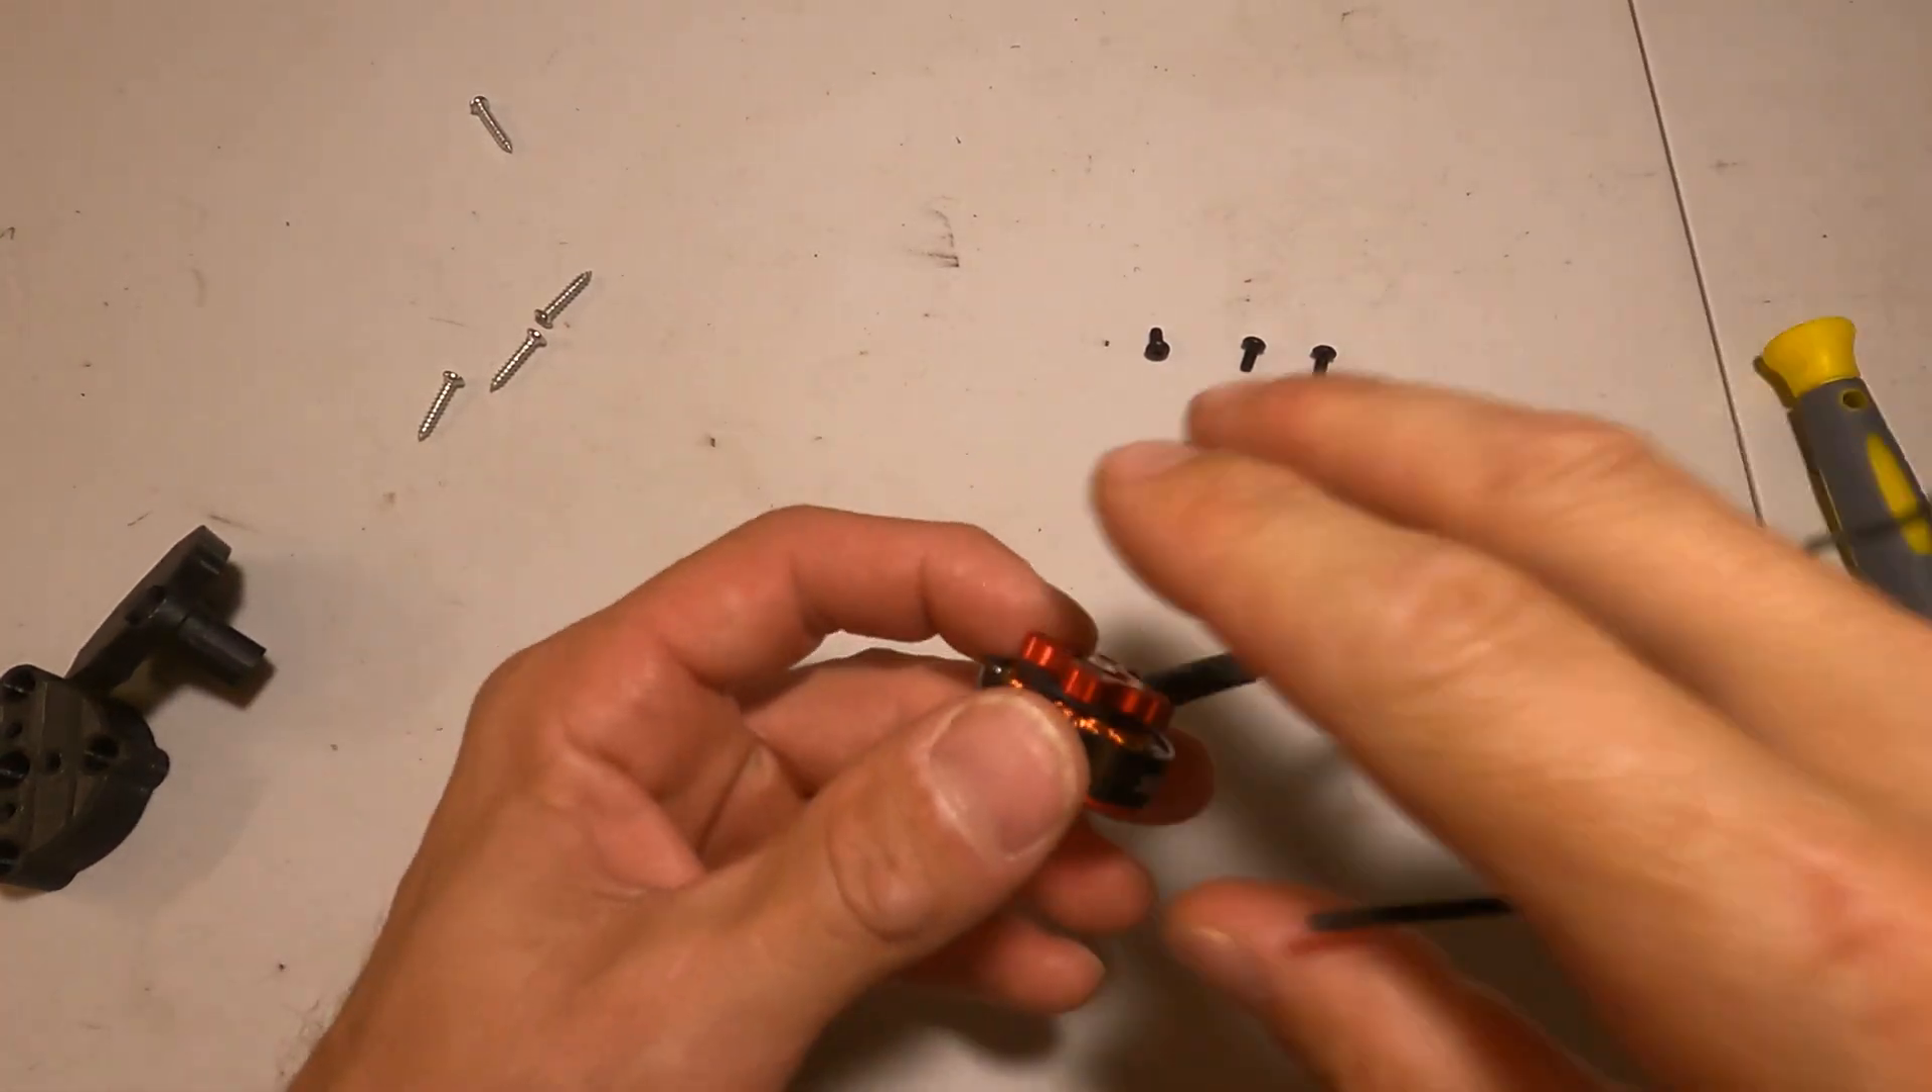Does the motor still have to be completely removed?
No.